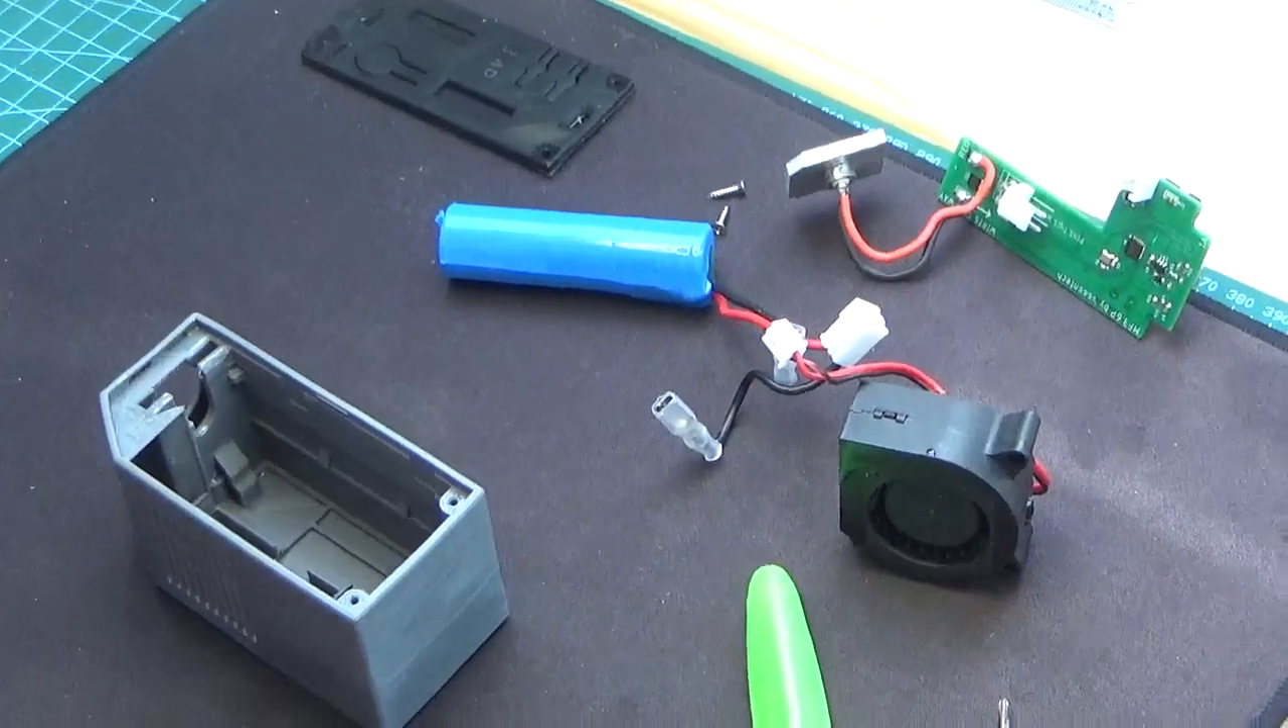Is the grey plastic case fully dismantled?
Yes.